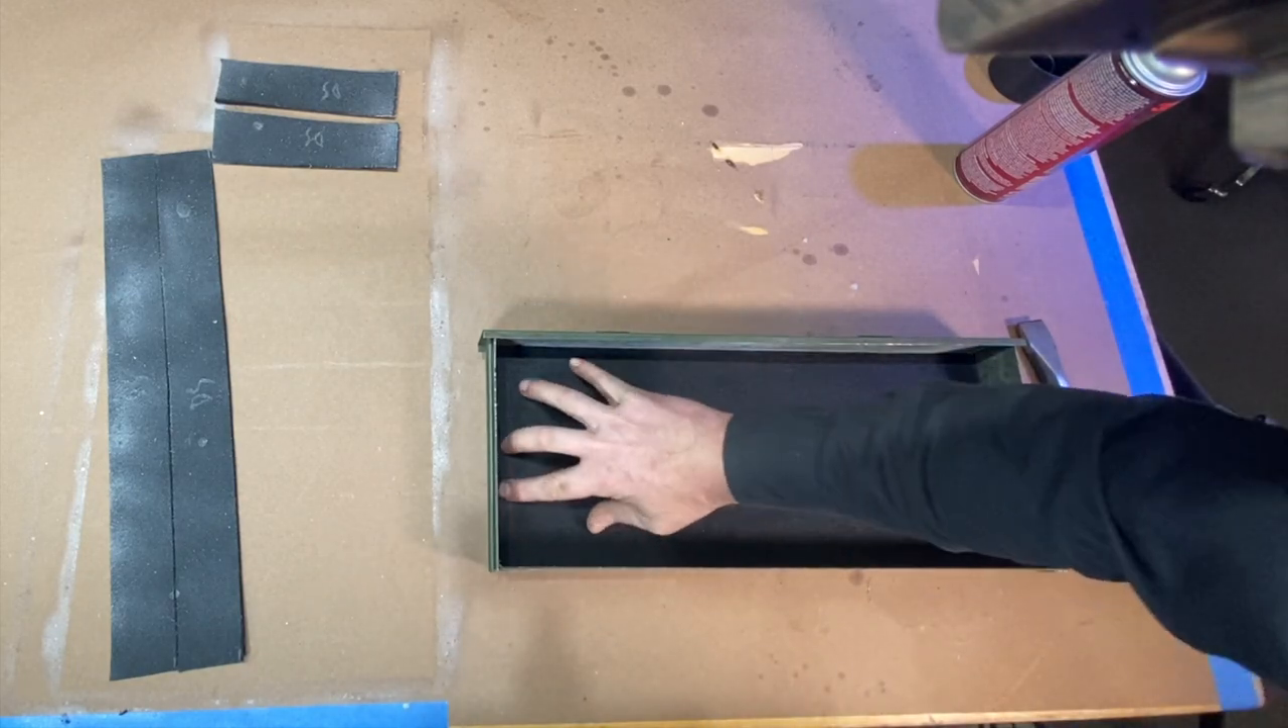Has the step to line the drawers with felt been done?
No.